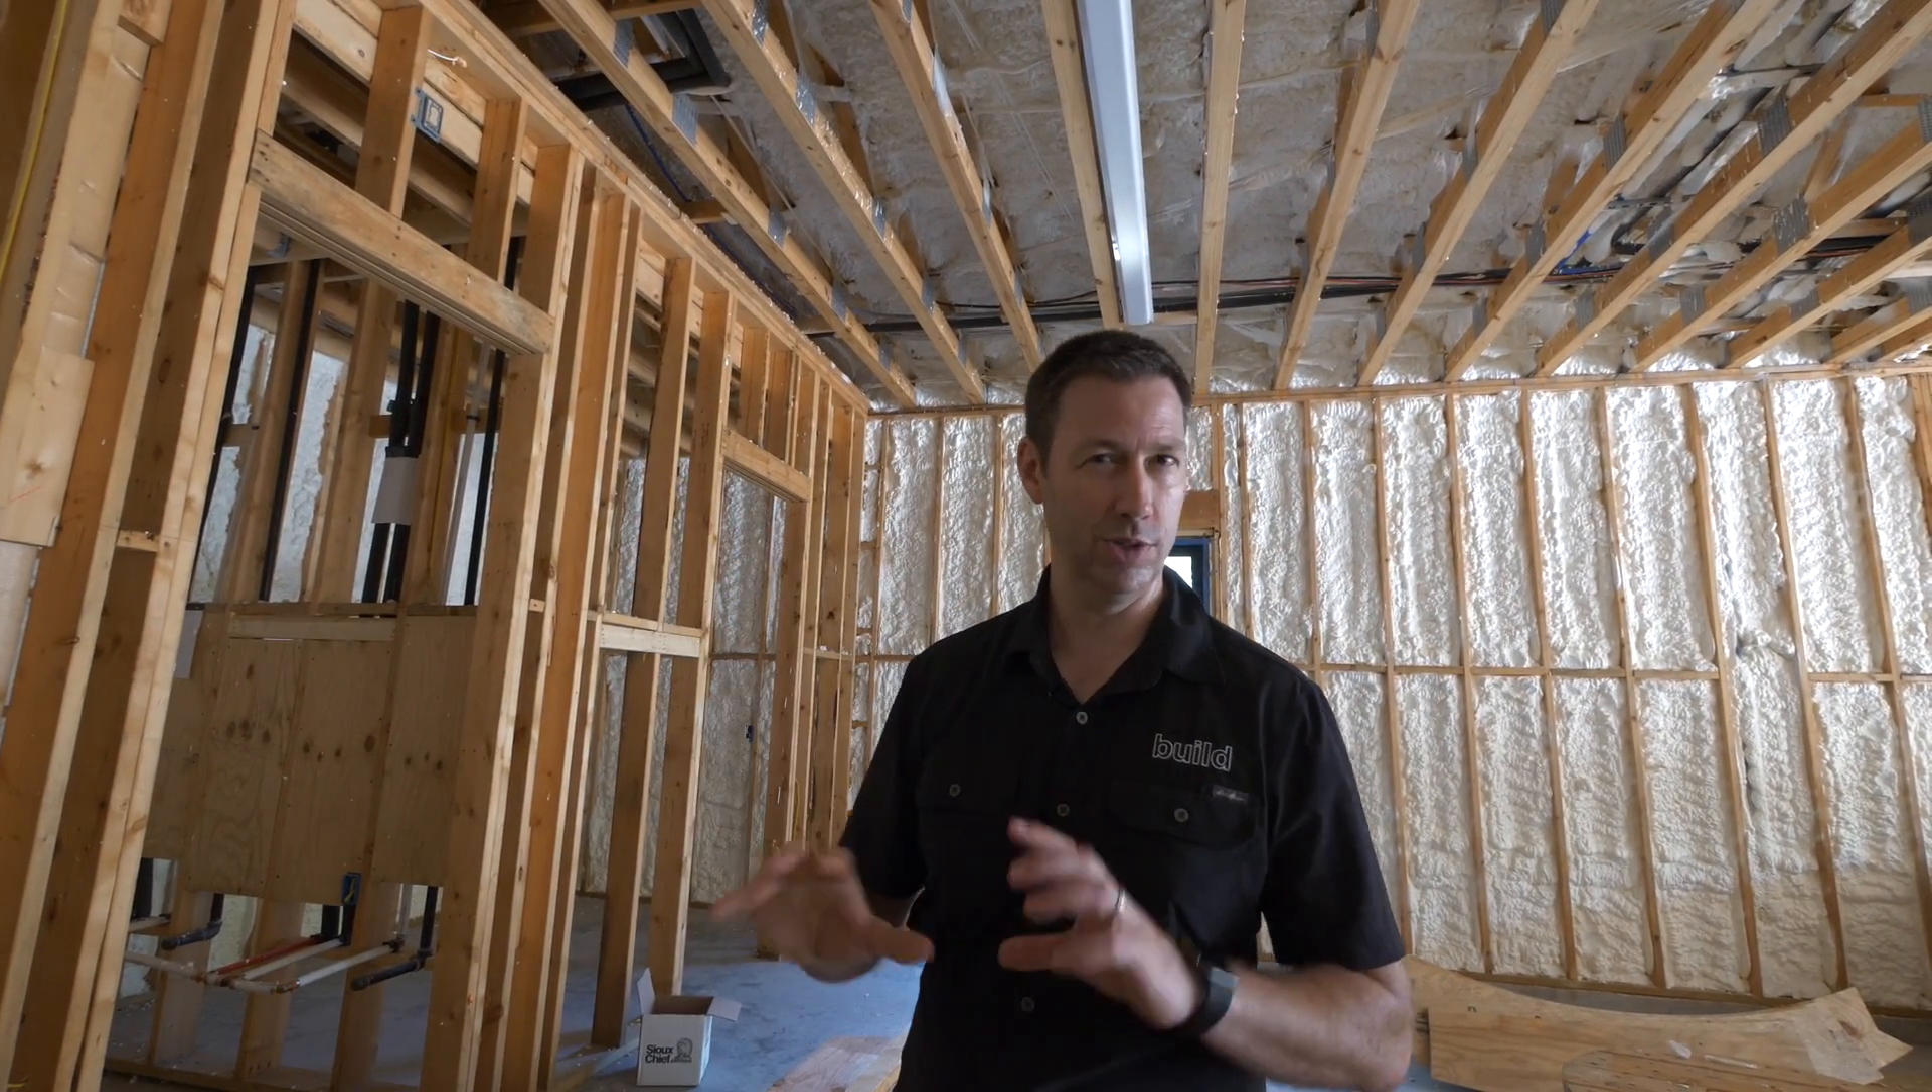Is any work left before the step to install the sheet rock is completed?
Yes.